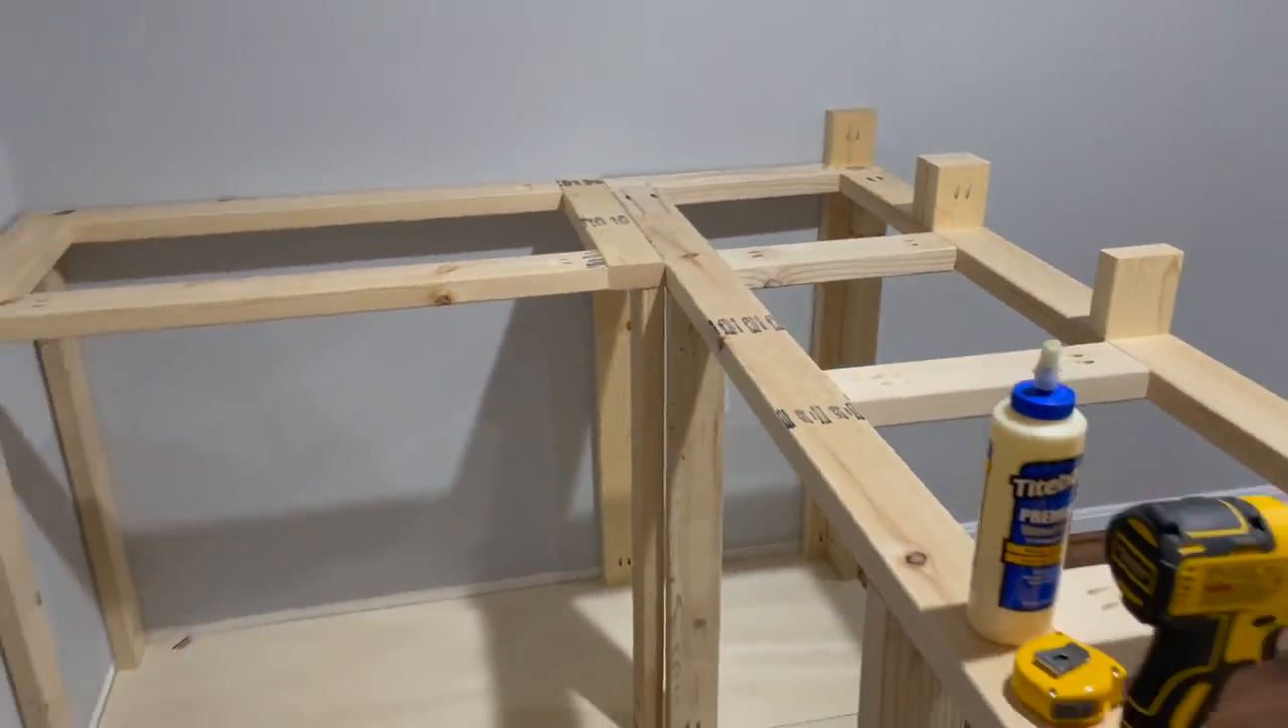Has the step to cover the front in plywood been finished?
No.